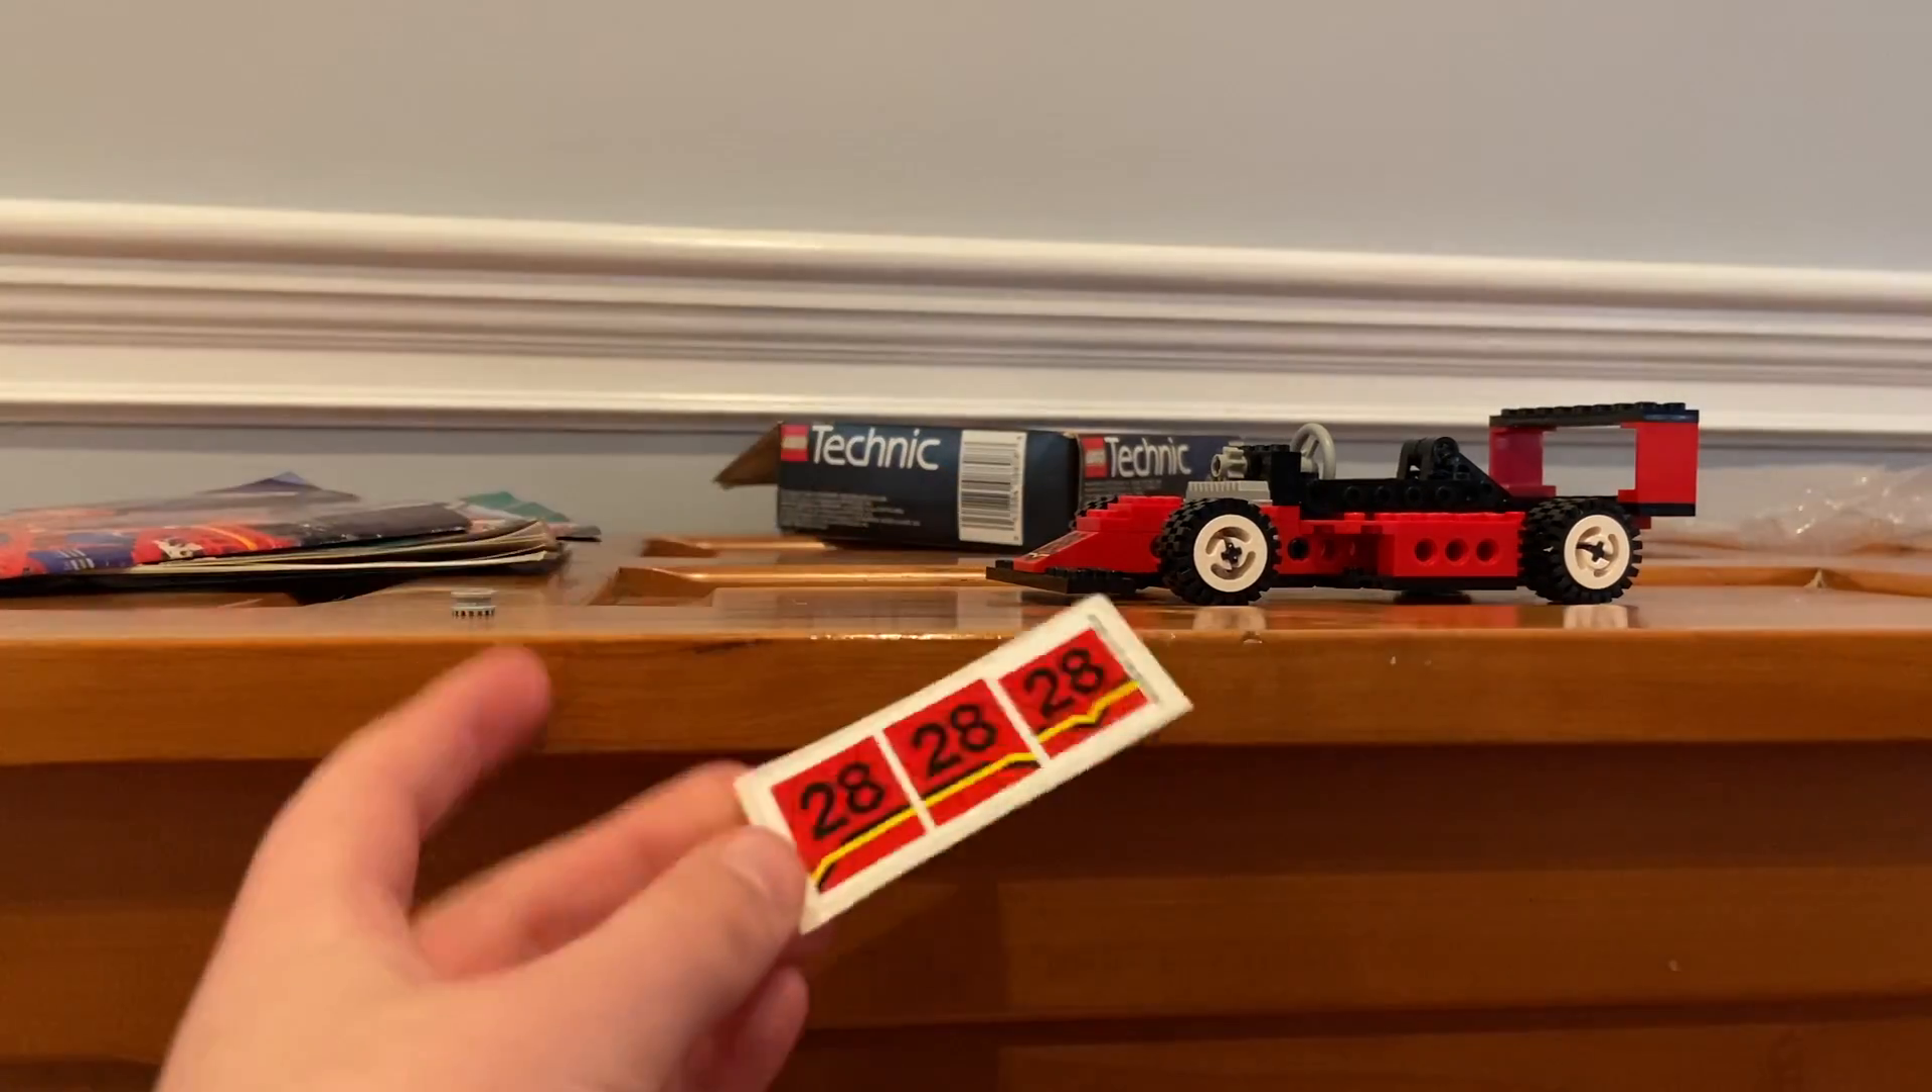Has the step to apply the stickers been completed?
No.